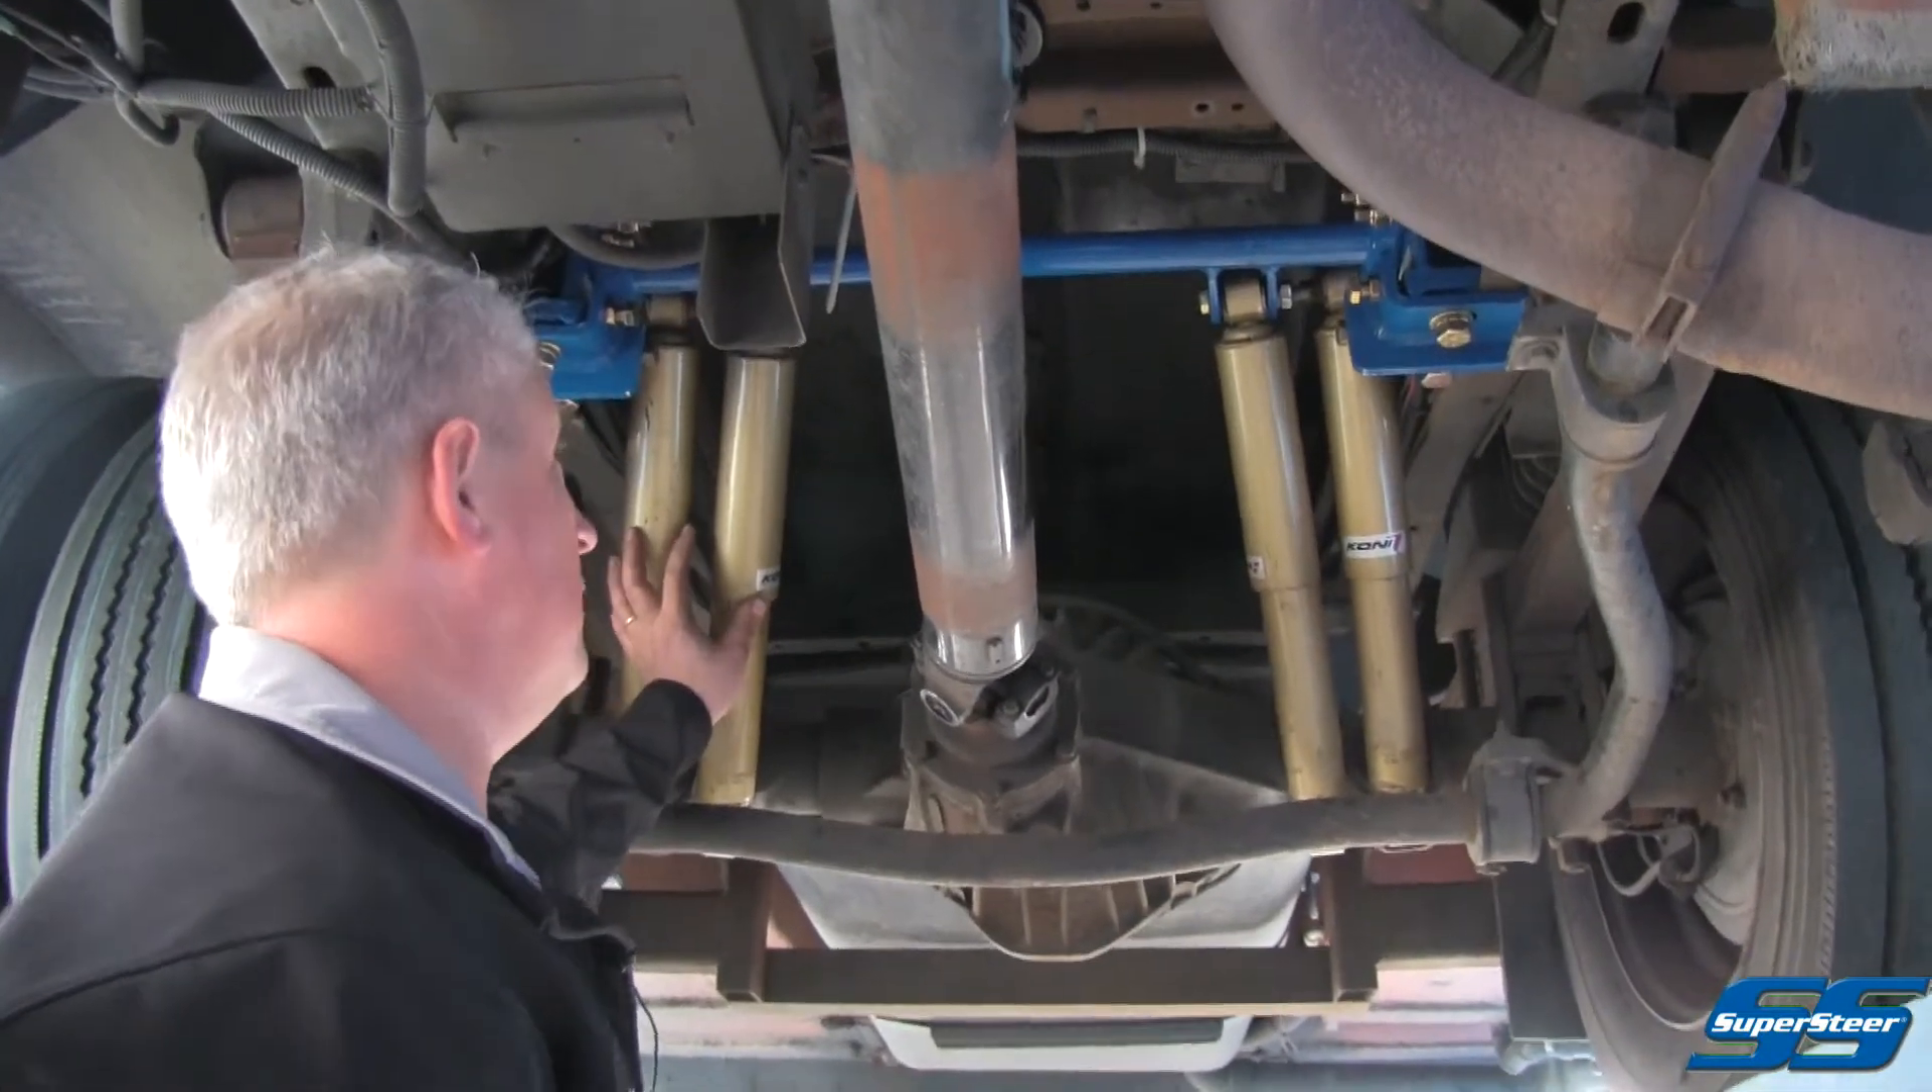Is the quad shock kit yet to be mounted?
No.